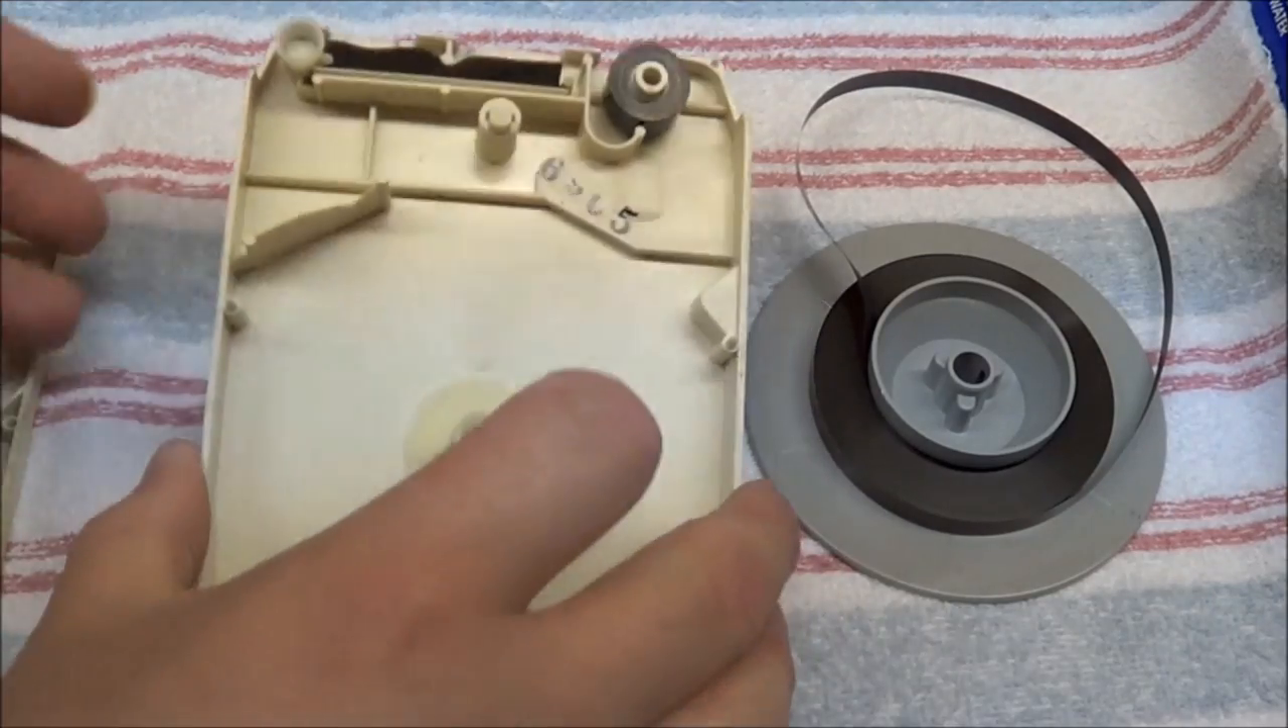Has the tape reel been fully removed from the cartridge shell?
Yes.